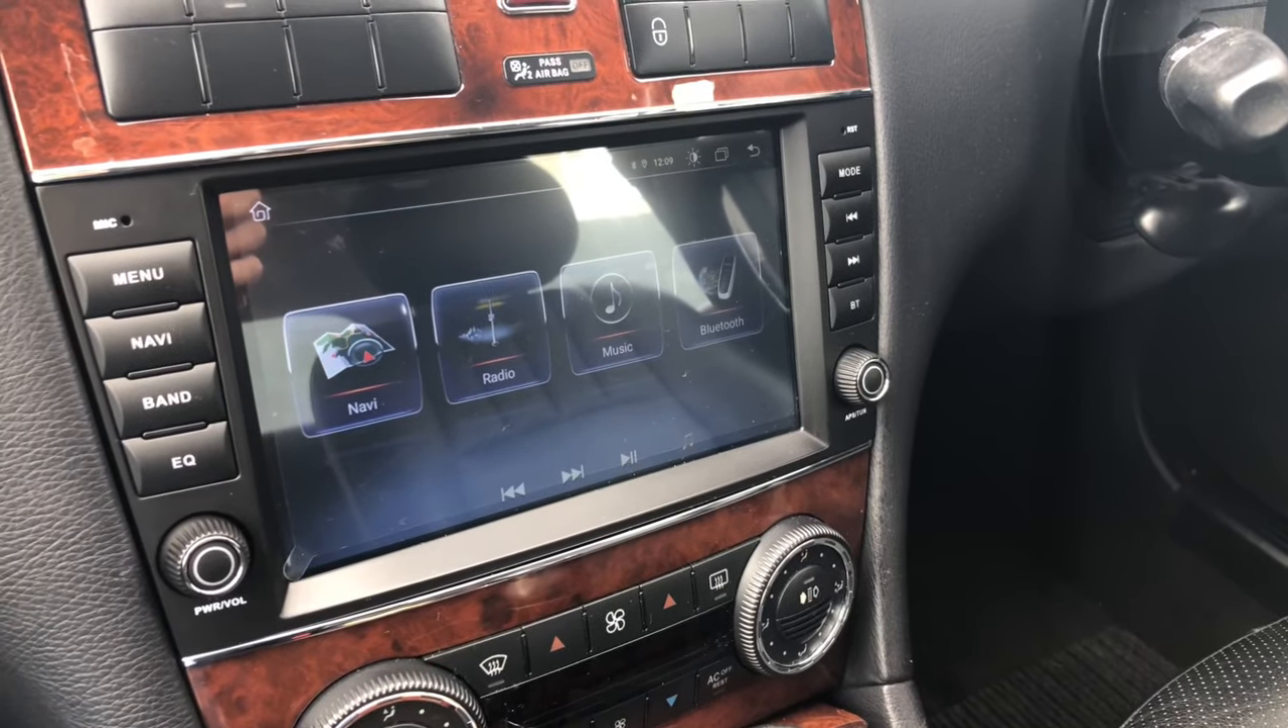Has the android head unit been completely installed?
Yes.